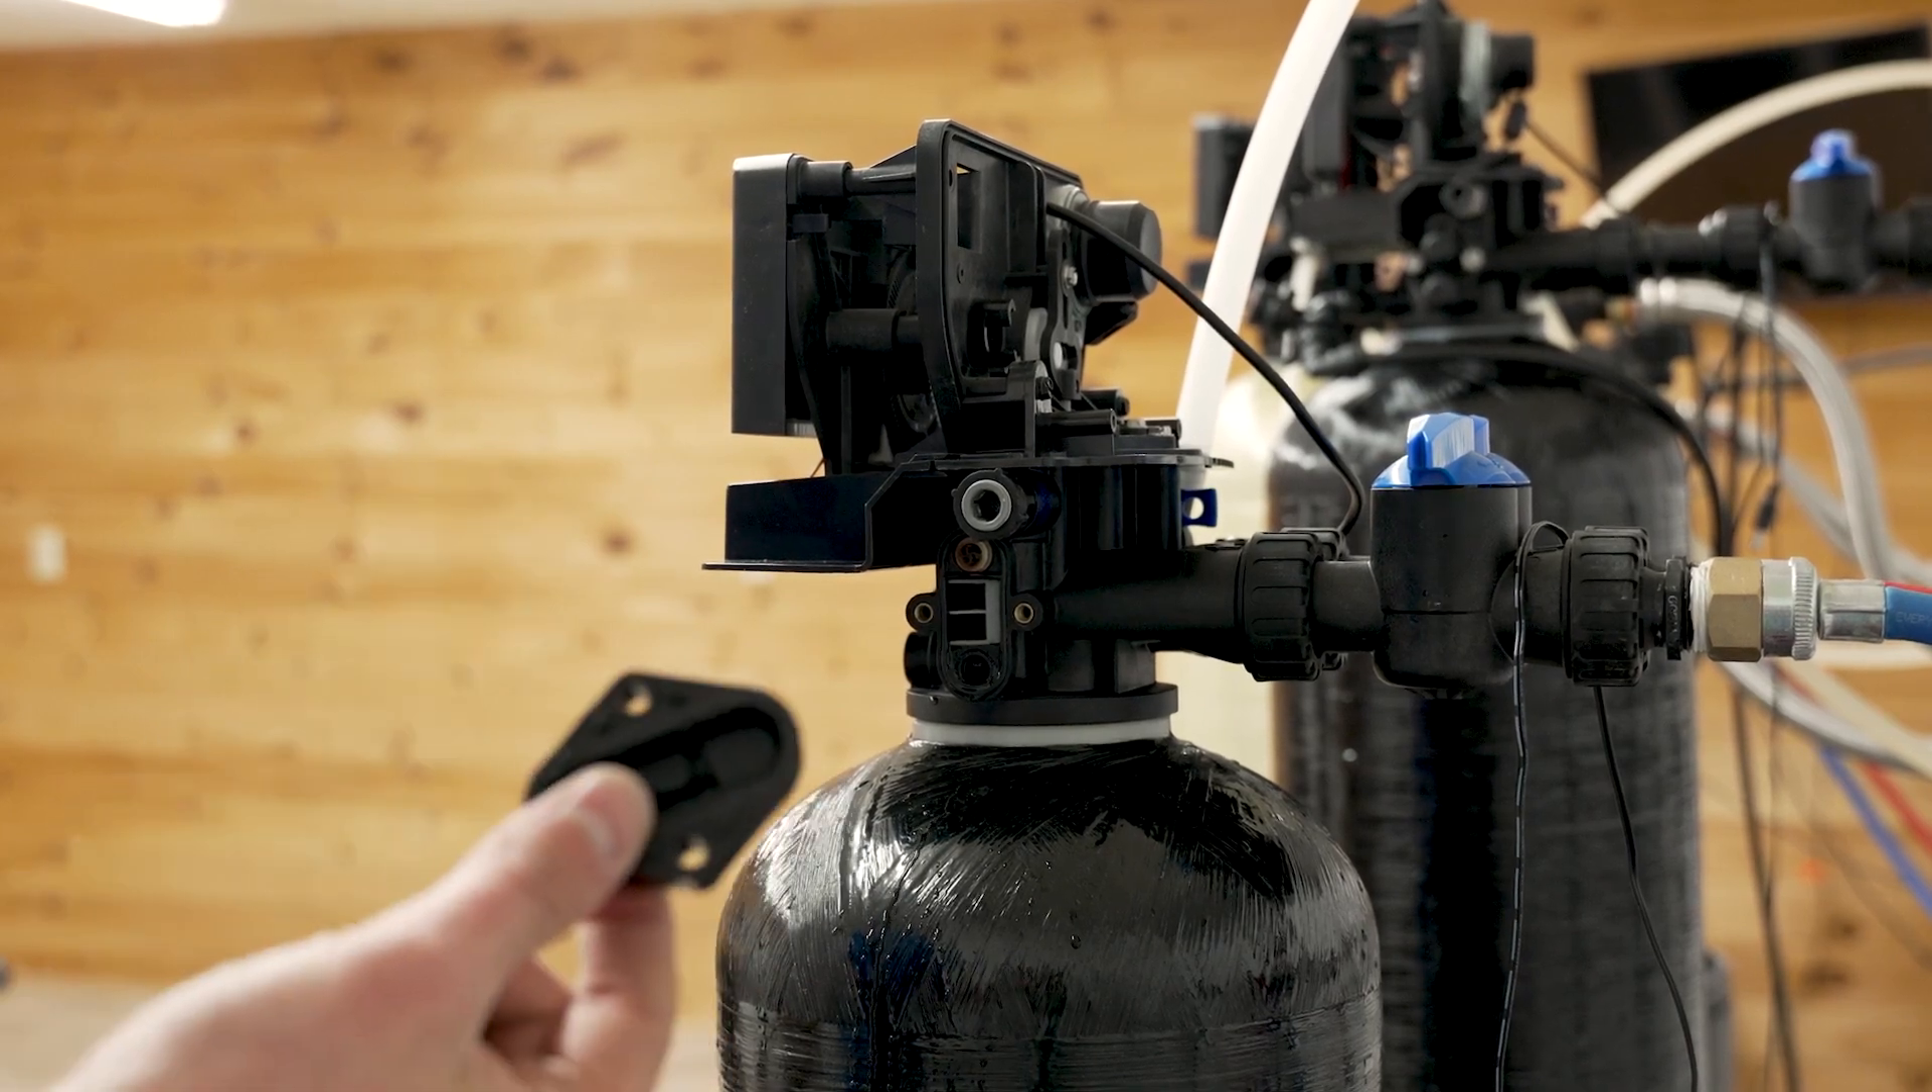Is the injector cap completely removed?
Yes.